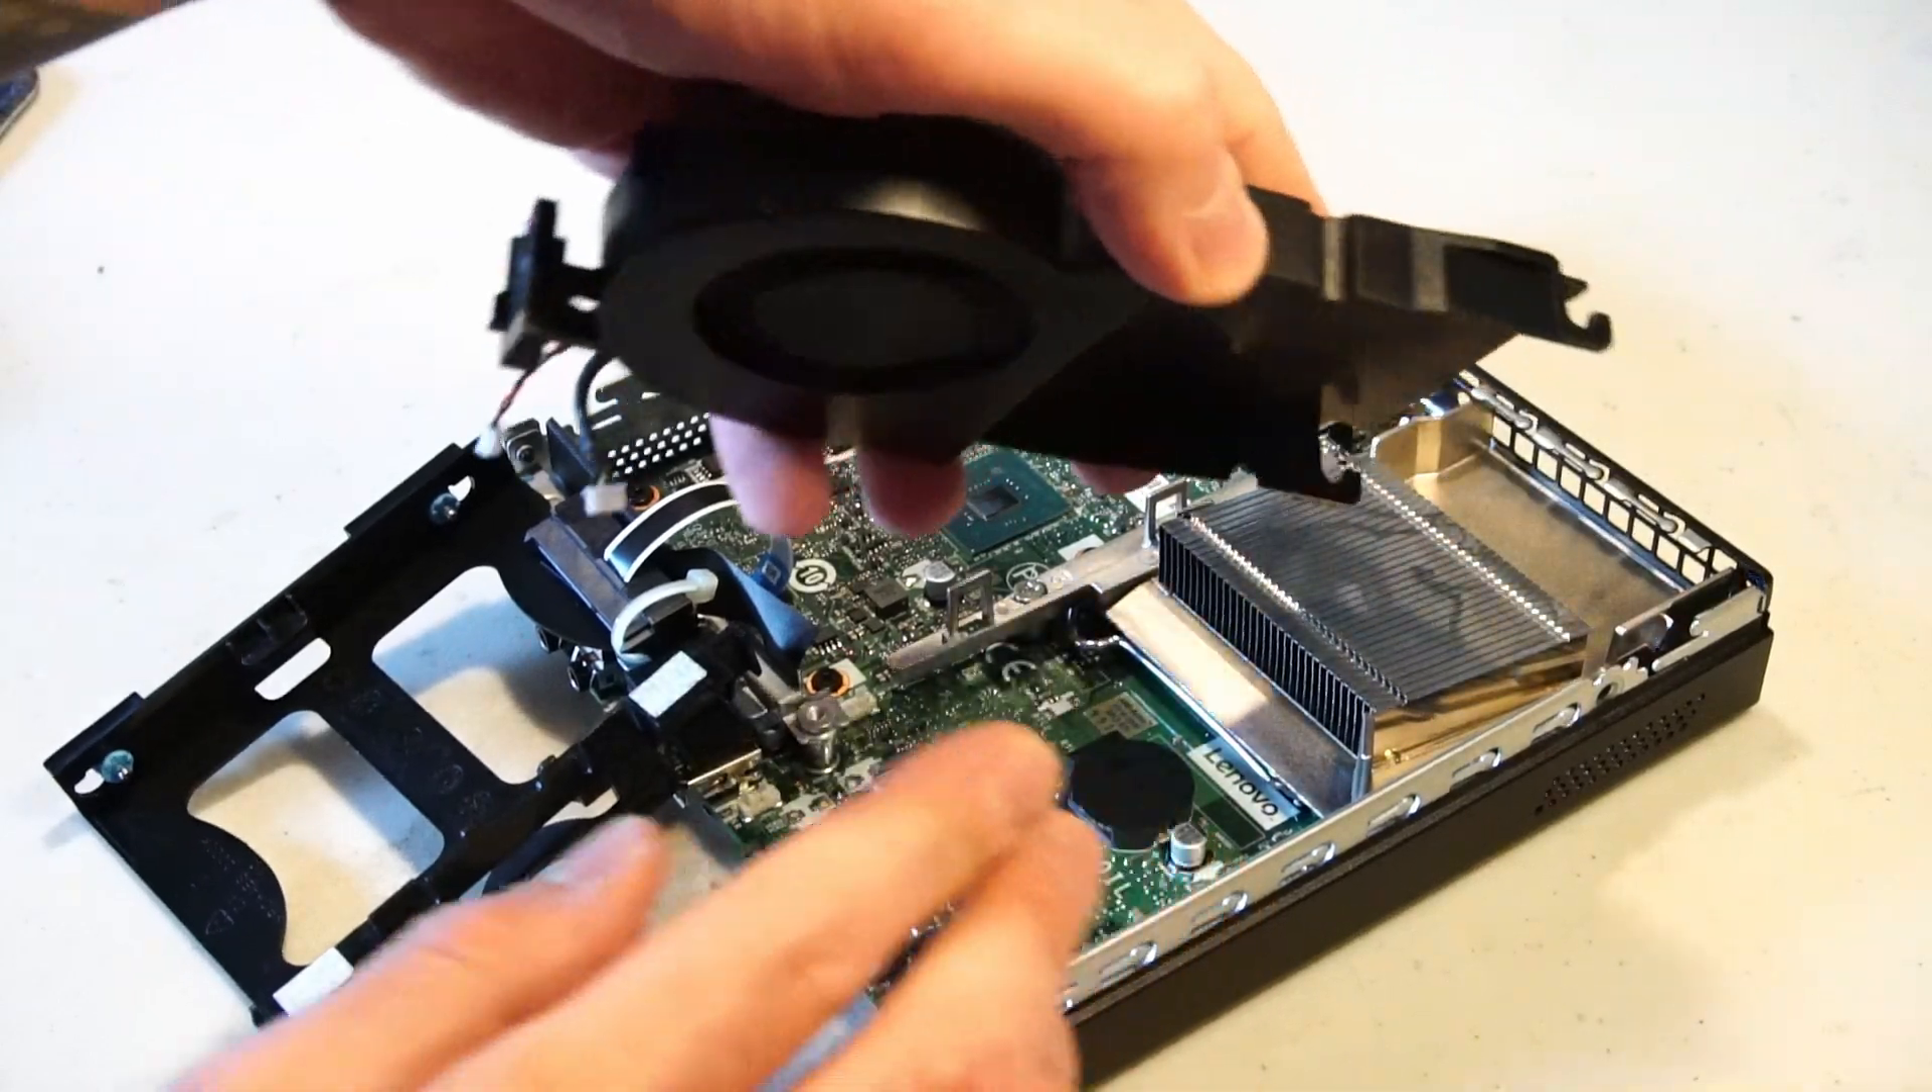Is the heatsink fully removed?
No.